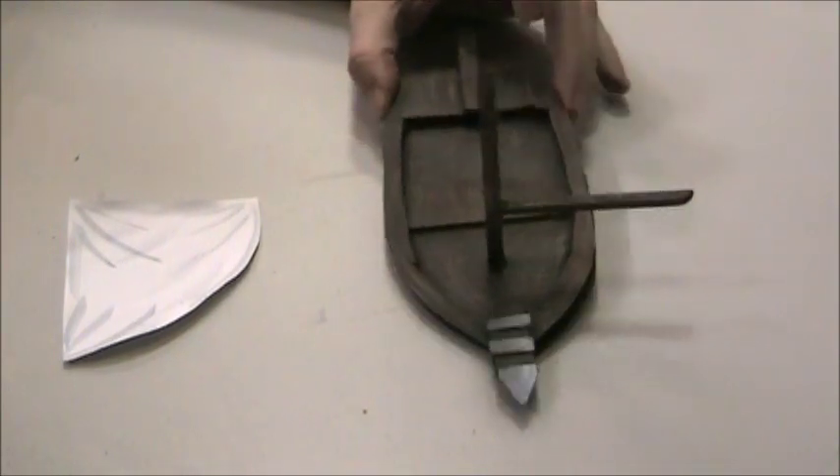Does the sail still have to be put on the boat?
Yes.